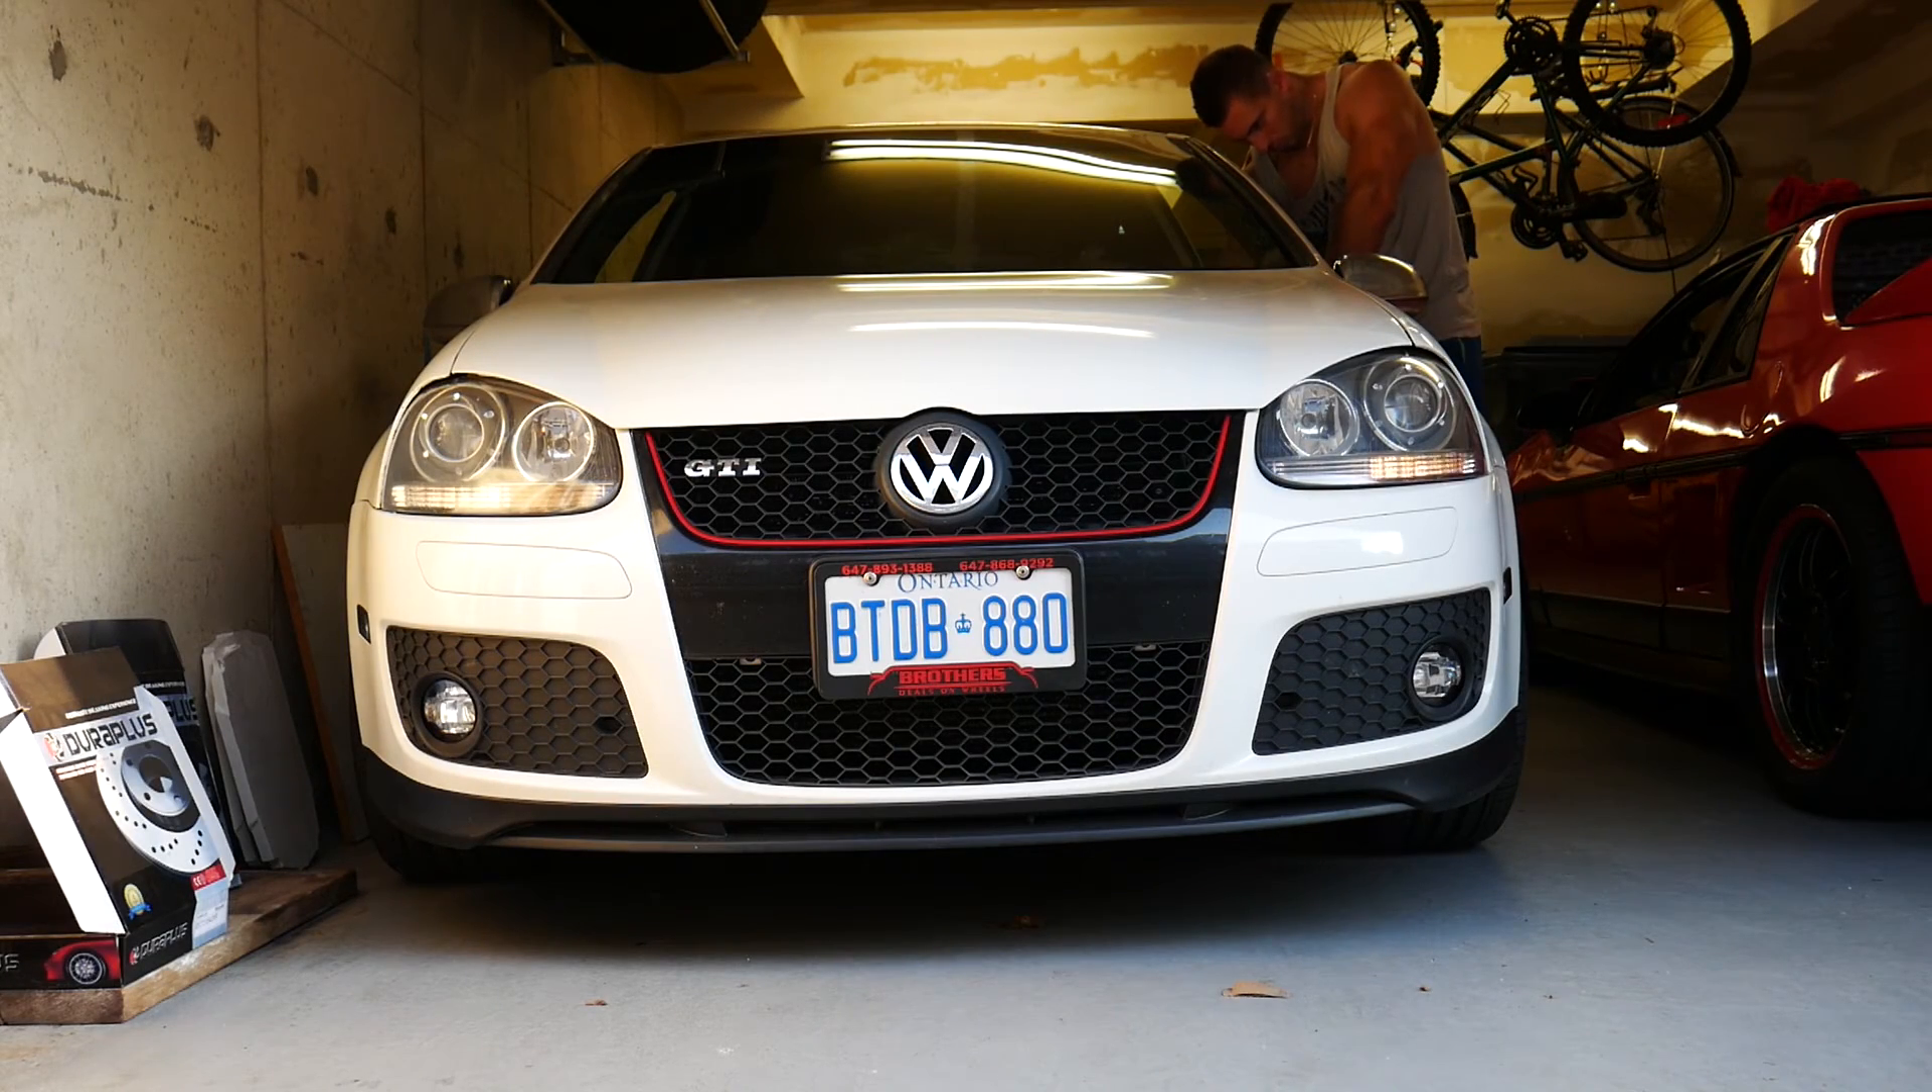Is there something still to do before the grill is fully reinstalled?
No.